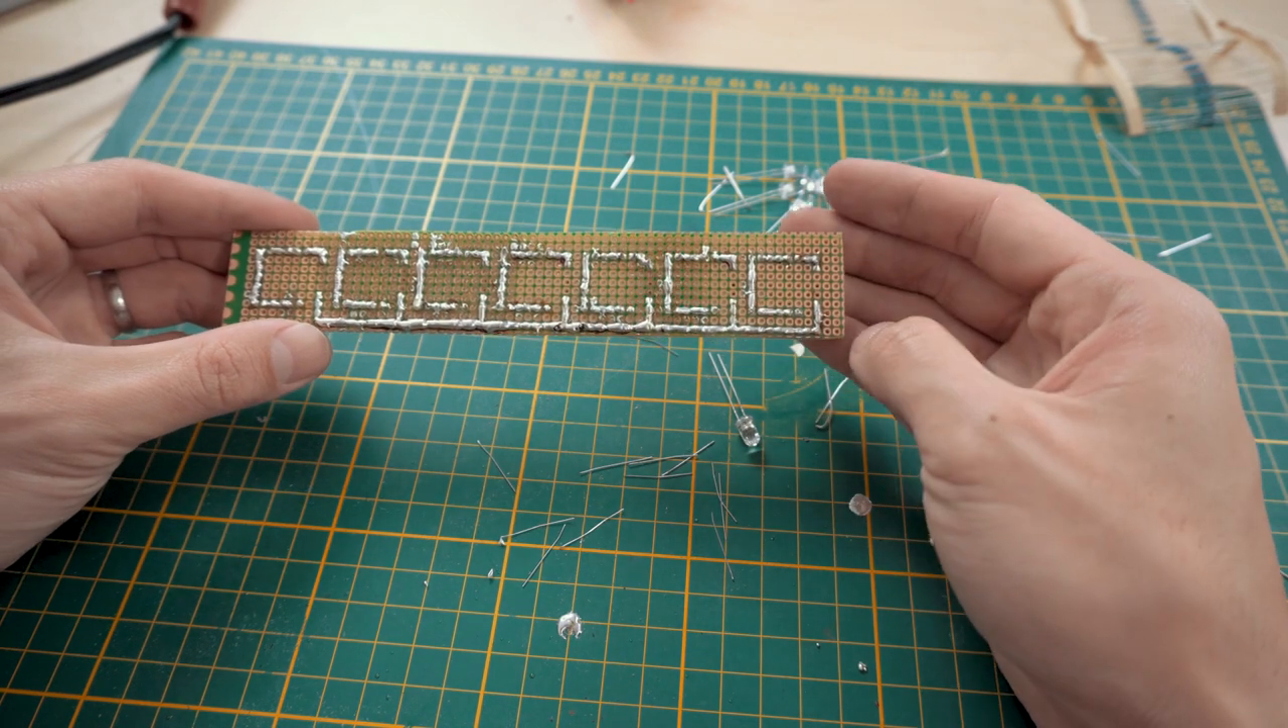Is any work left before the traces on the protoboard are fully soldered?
No.